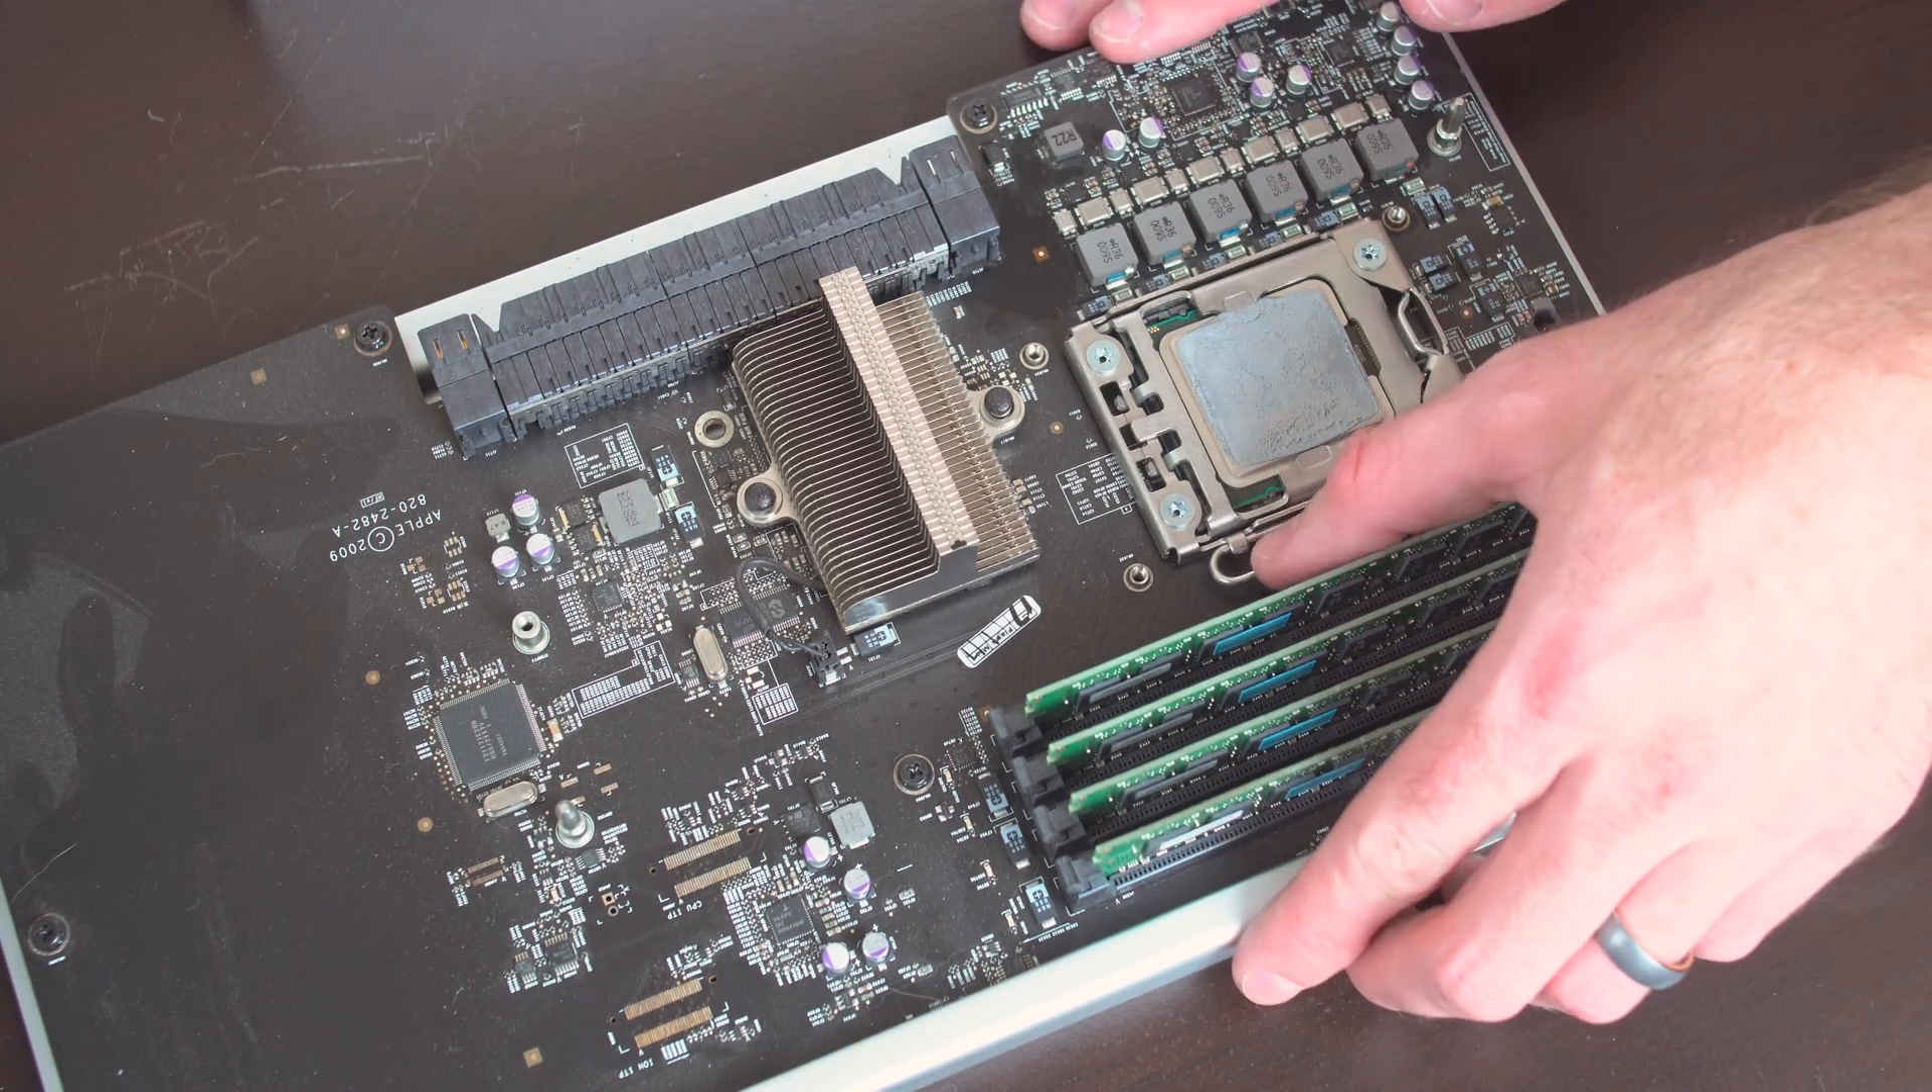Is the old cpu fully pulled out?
No.